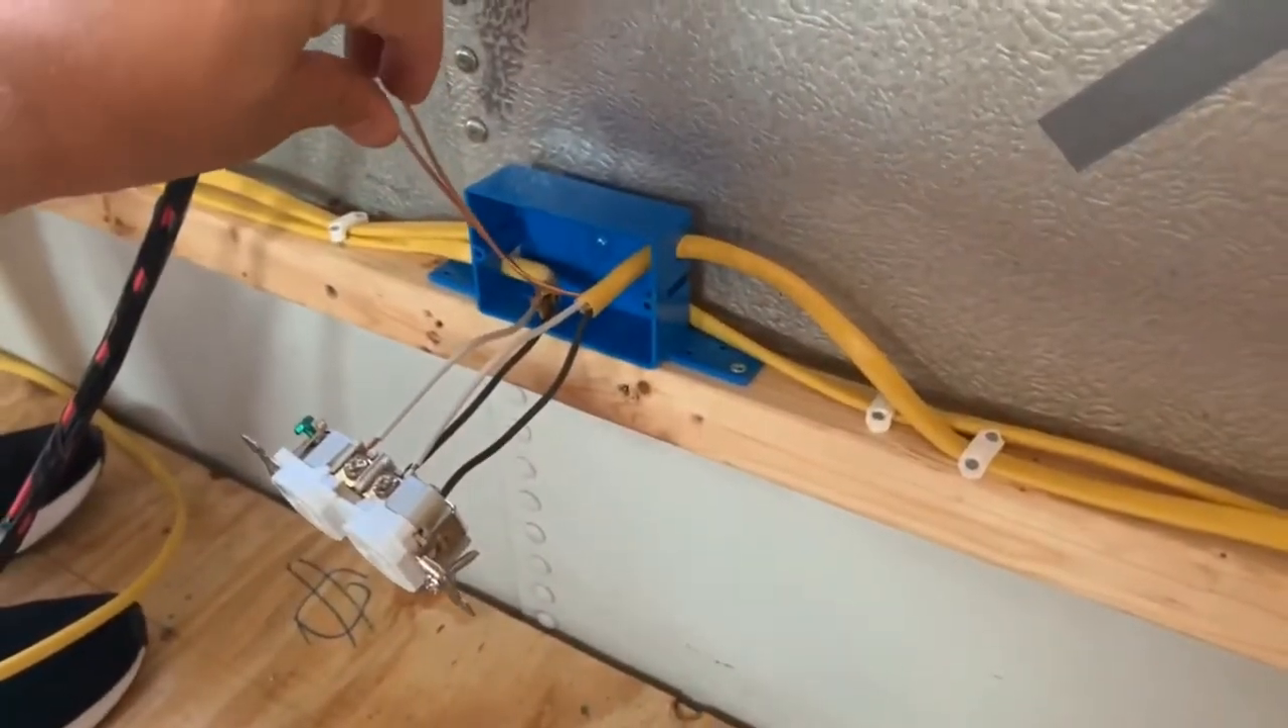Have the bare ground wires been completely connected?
No.